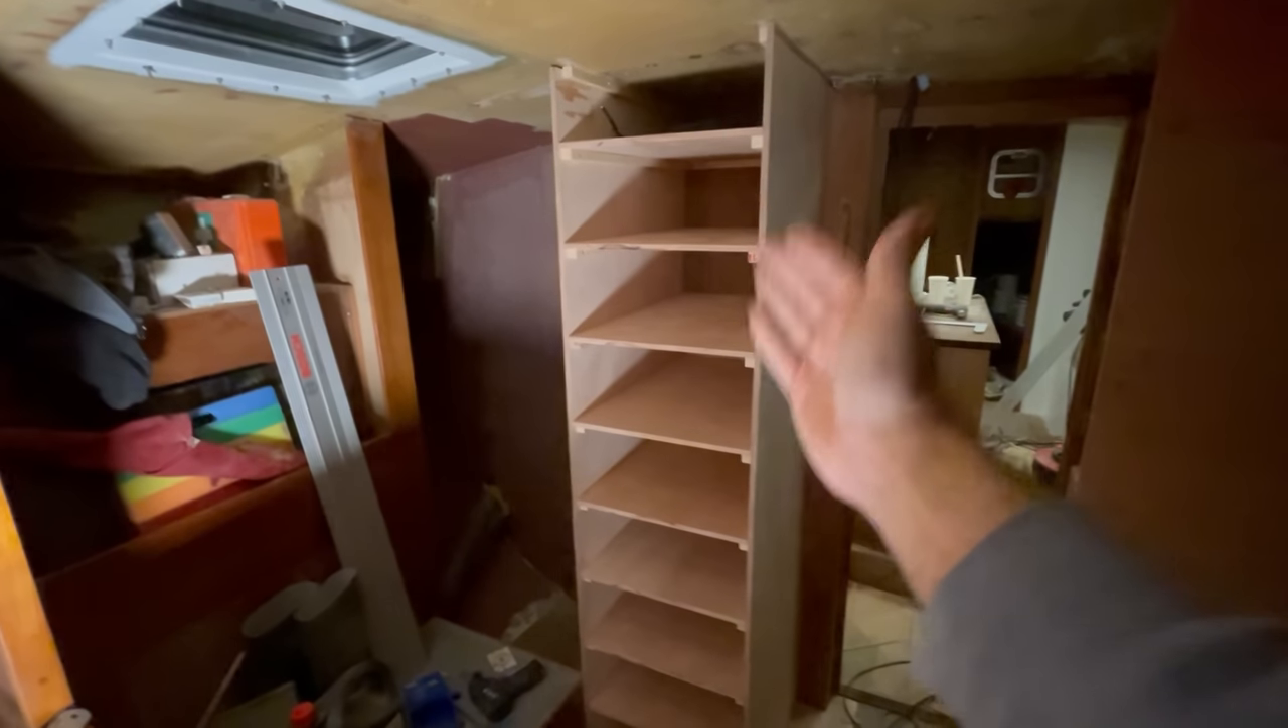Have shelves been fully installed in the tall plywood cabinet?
Yes.